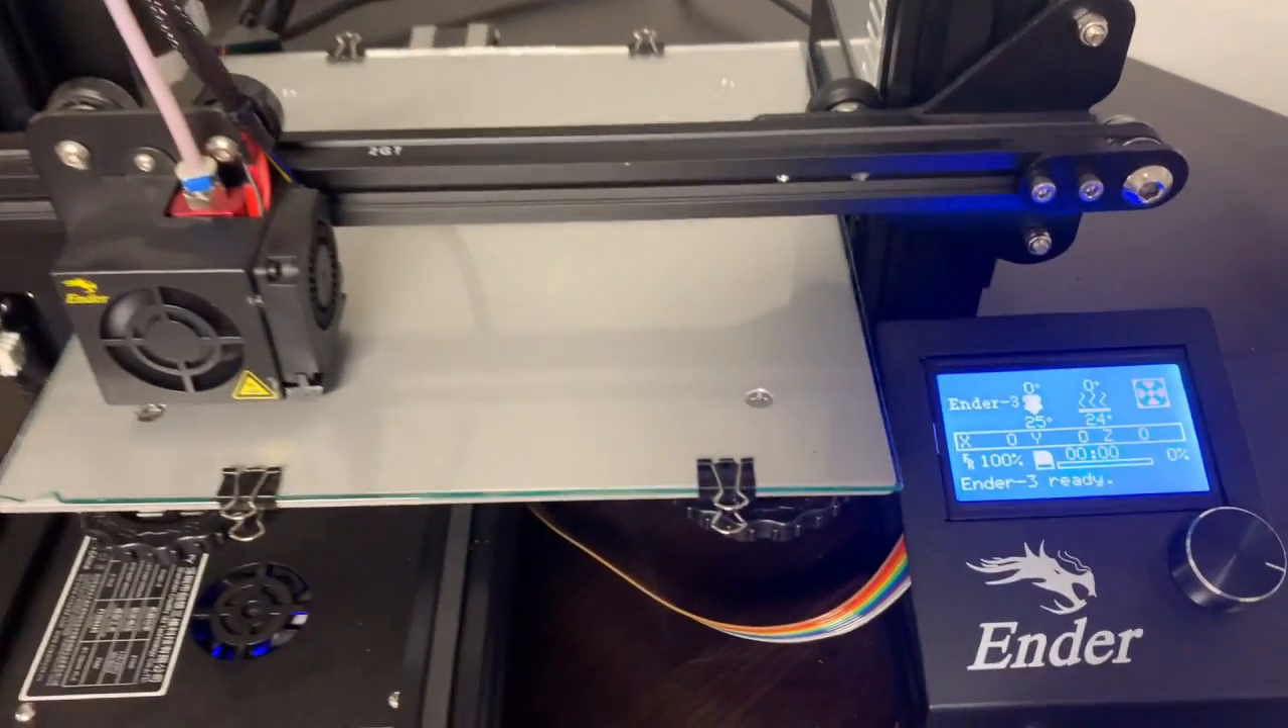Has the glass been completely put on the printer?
Yes.